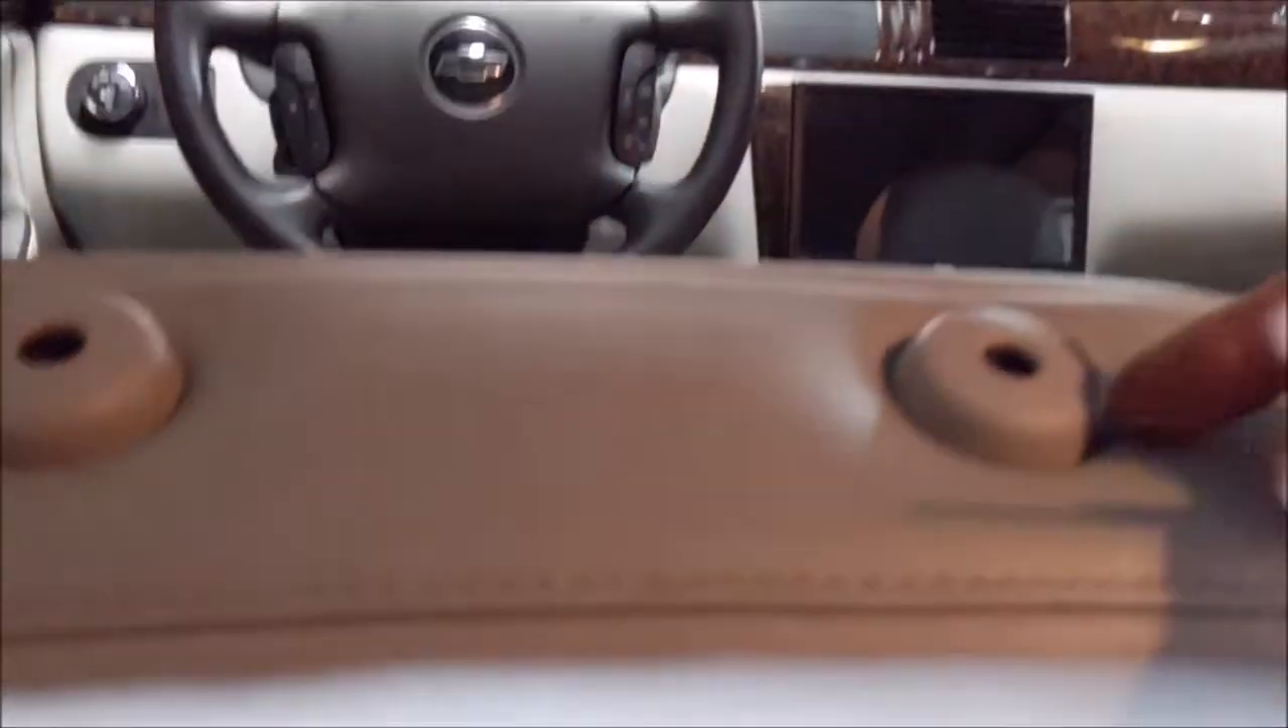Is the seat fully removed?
No.